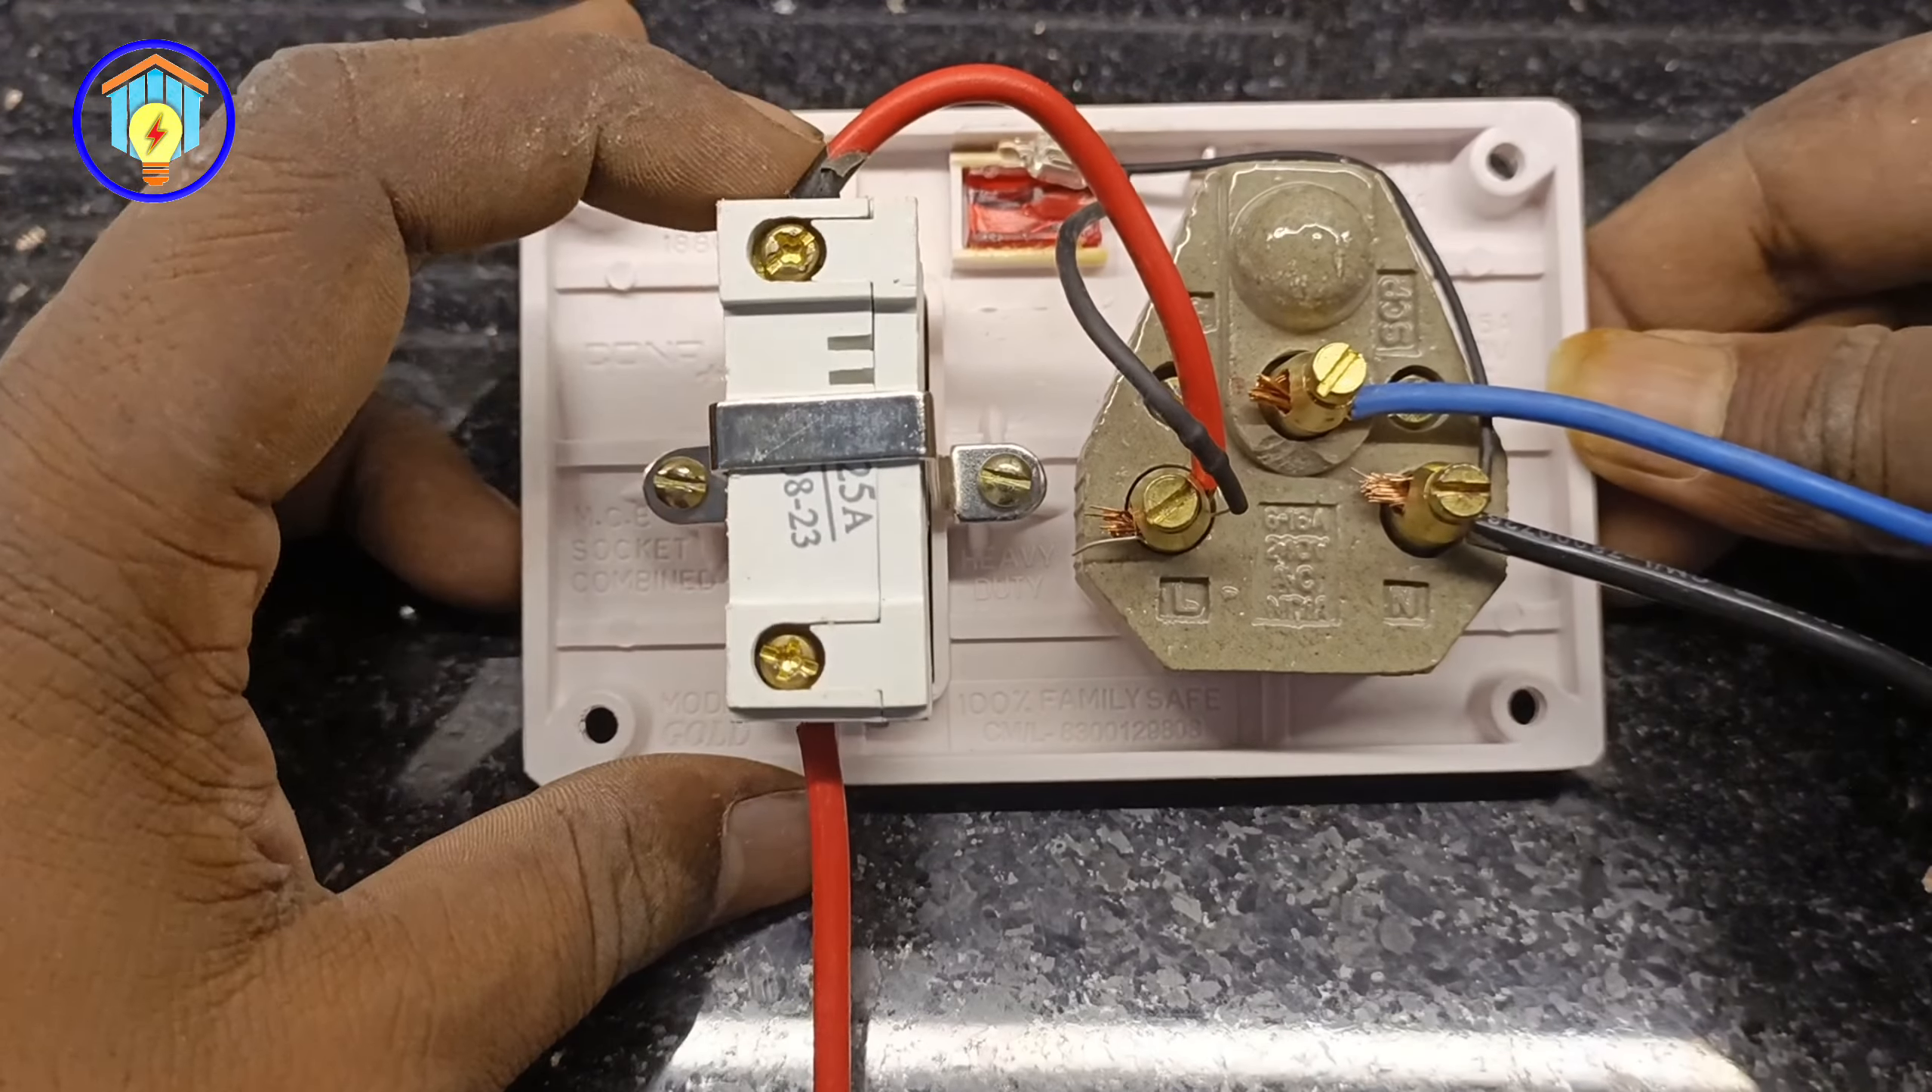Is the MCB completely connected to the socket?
Yes.